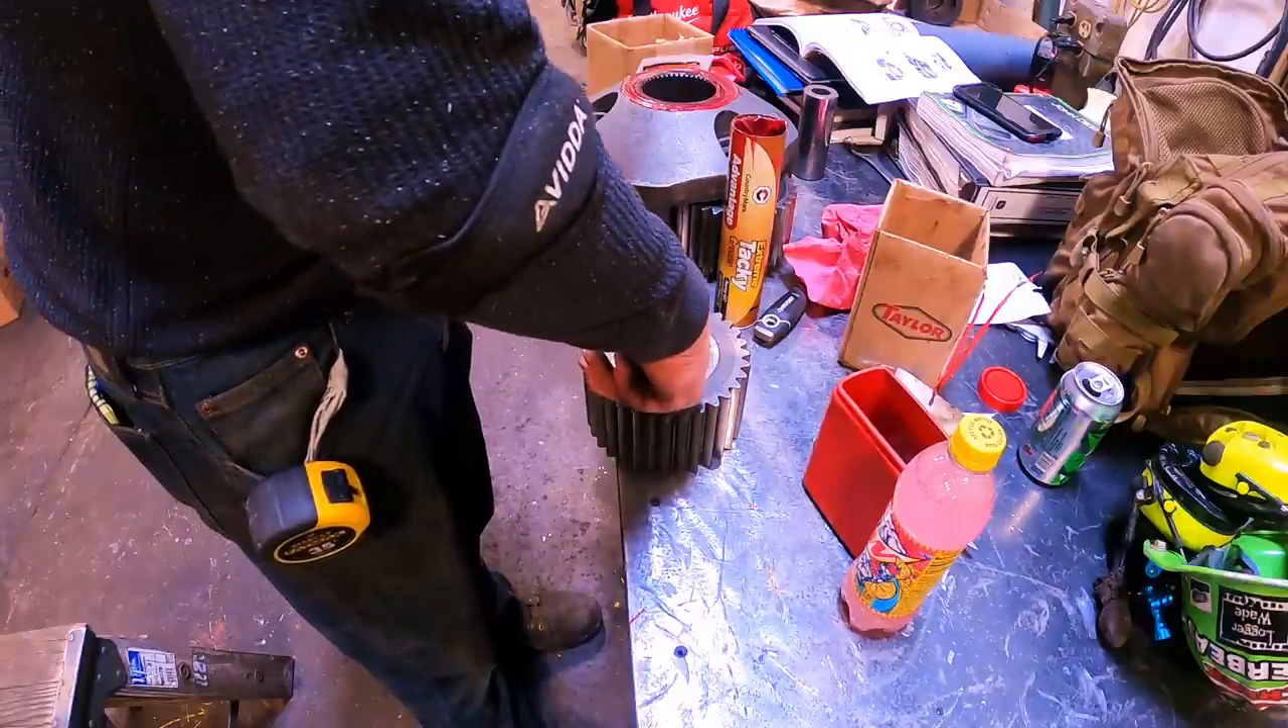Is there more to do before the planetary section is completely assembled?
Yes.